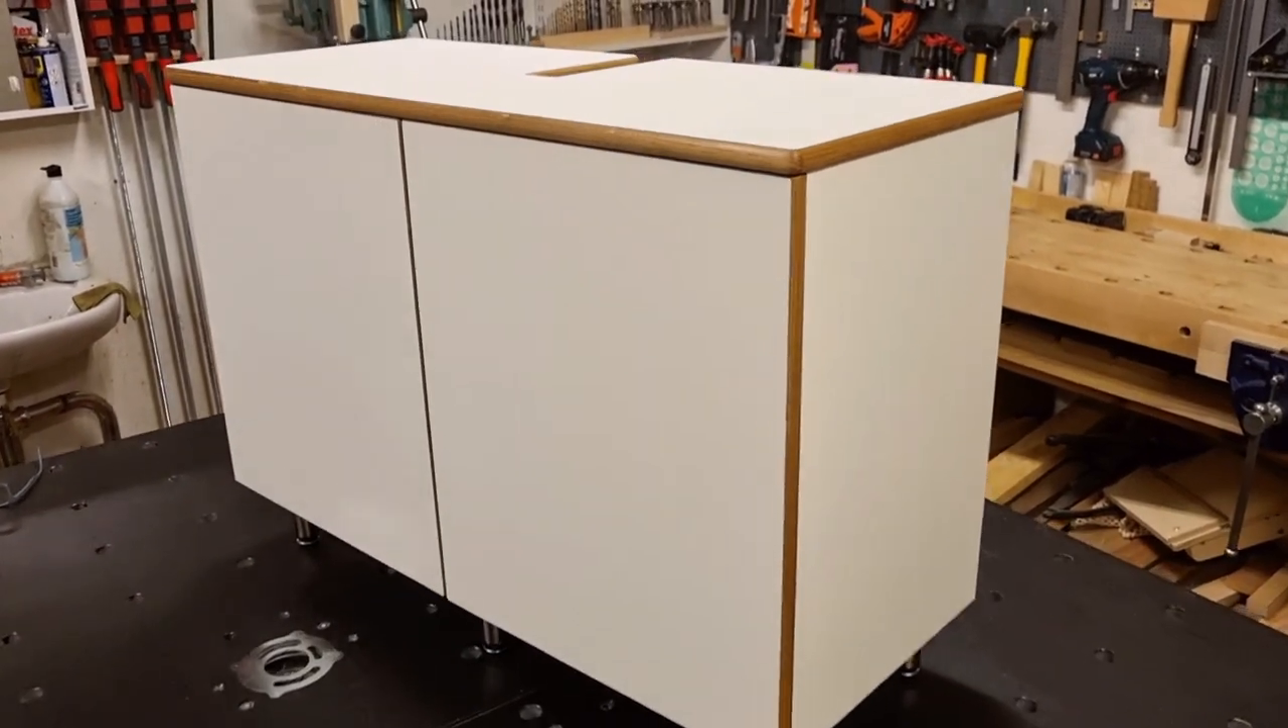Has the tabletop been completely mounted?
Yes.